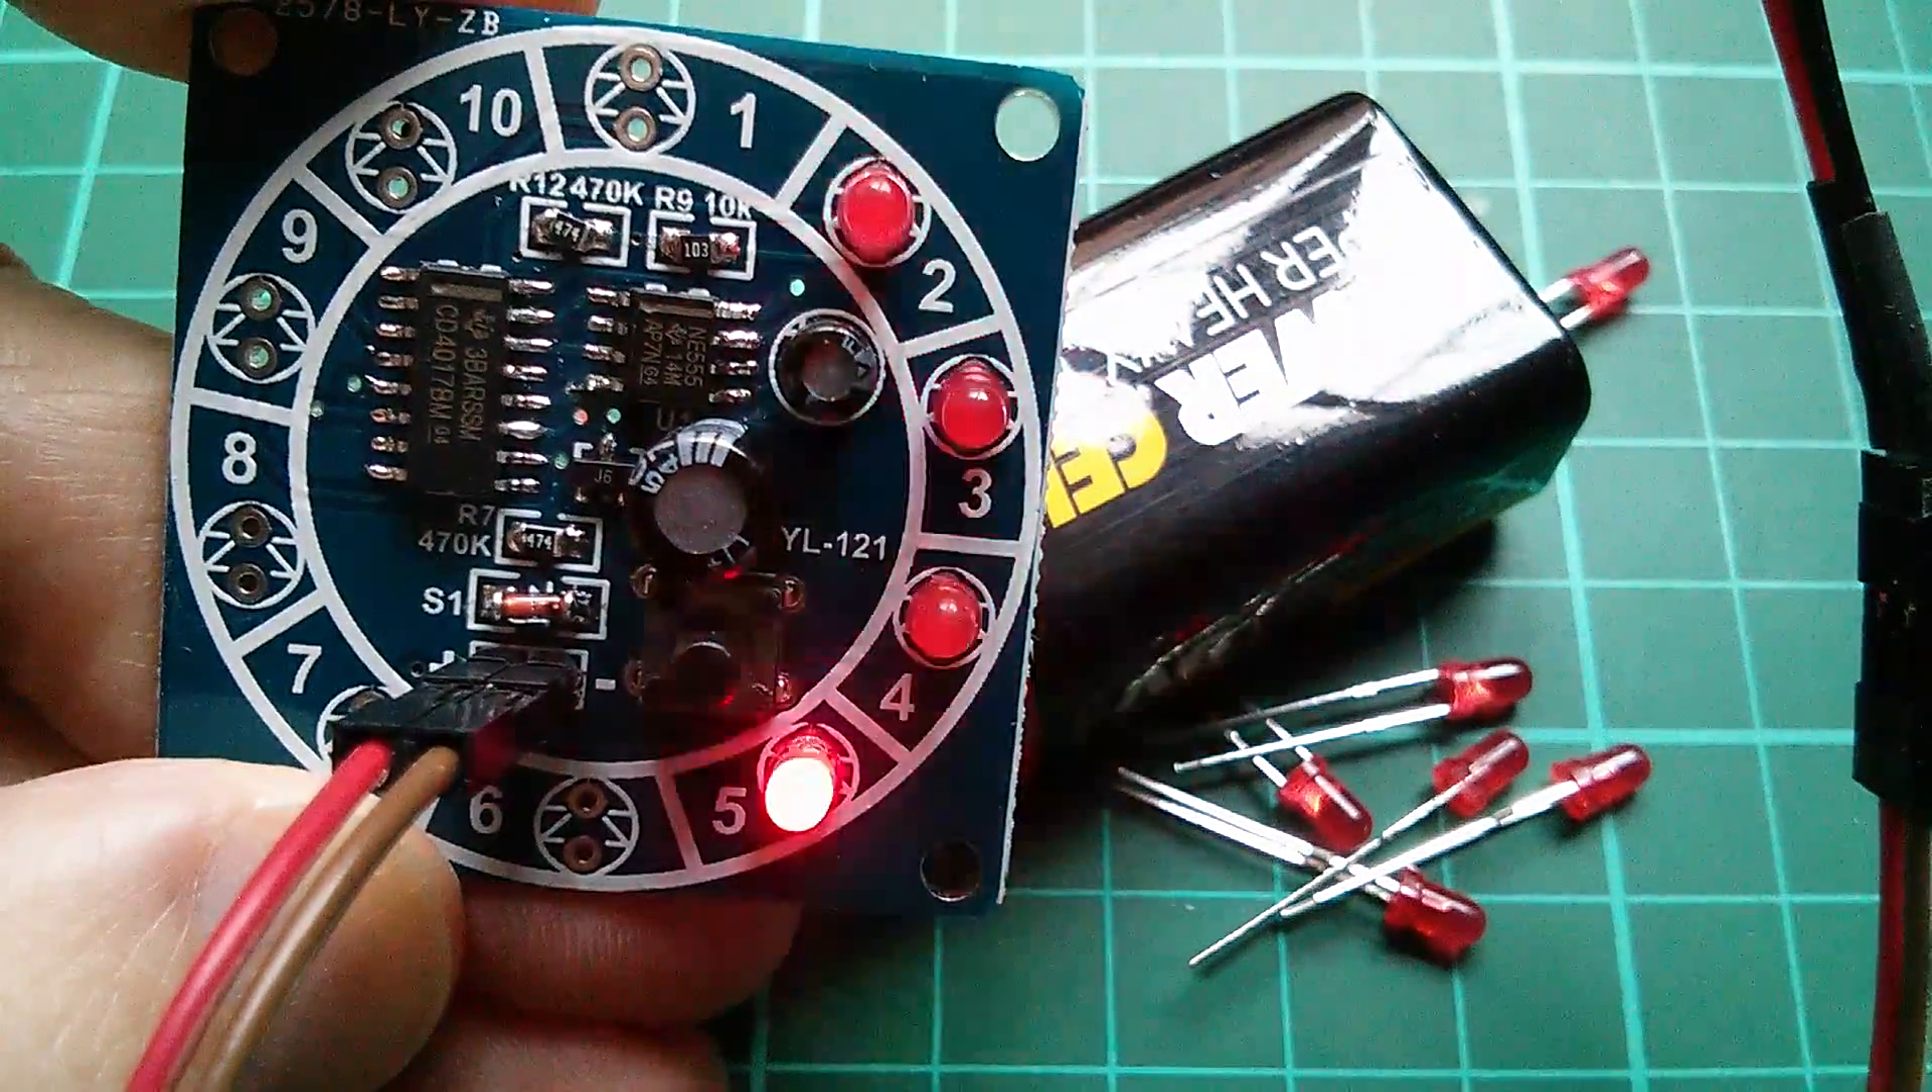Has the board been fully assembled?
No.